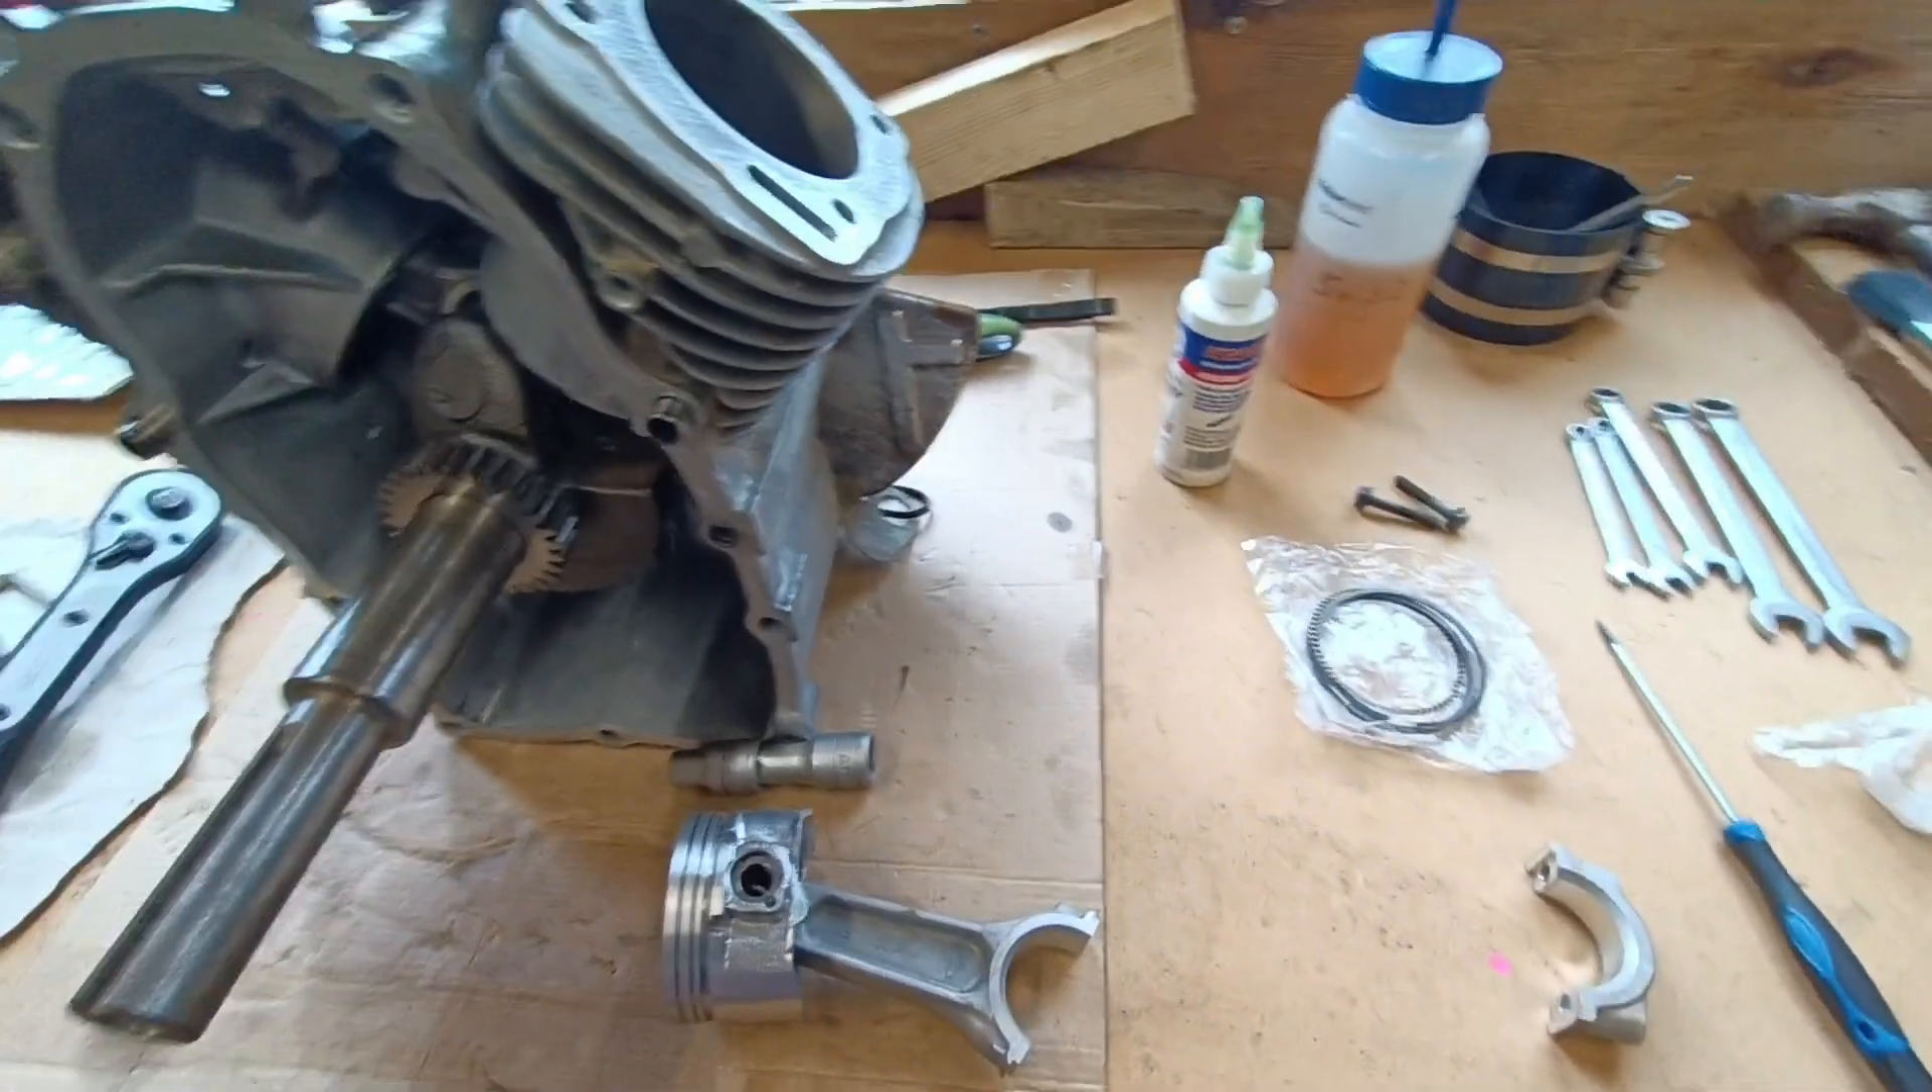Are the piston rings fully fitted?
No.